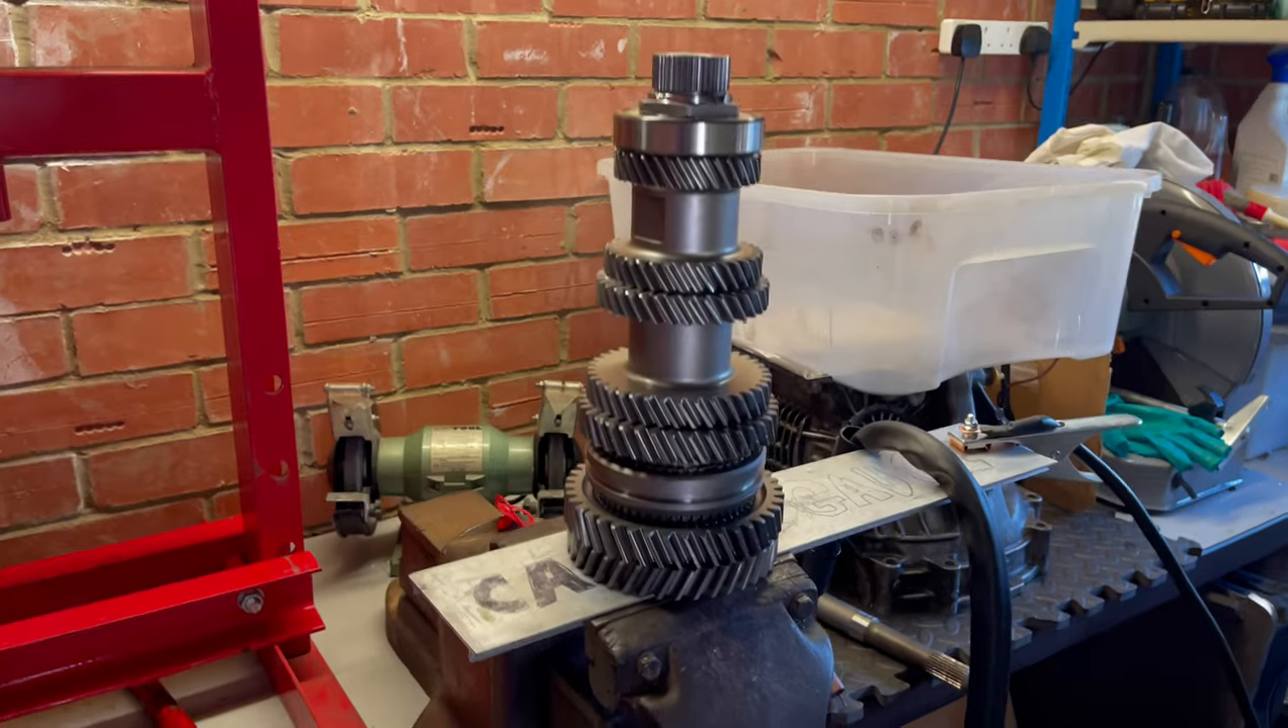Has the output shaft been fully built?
Yes.